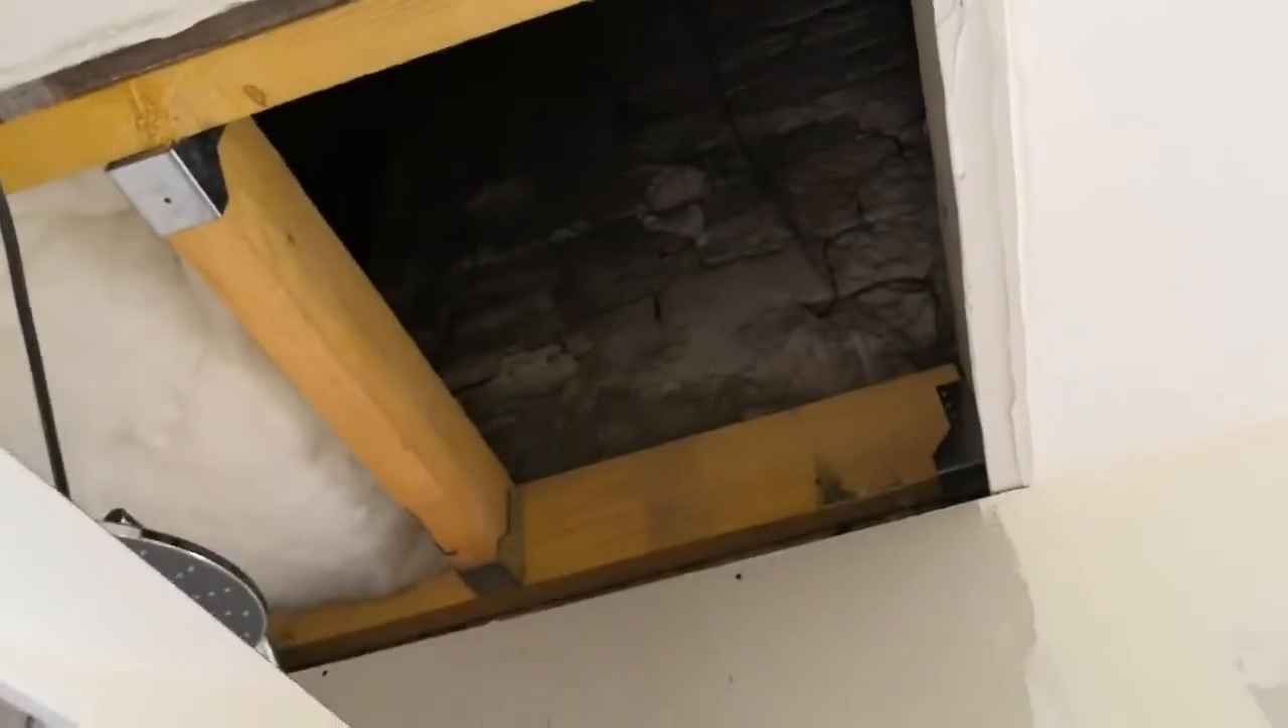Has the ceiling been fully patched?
No.